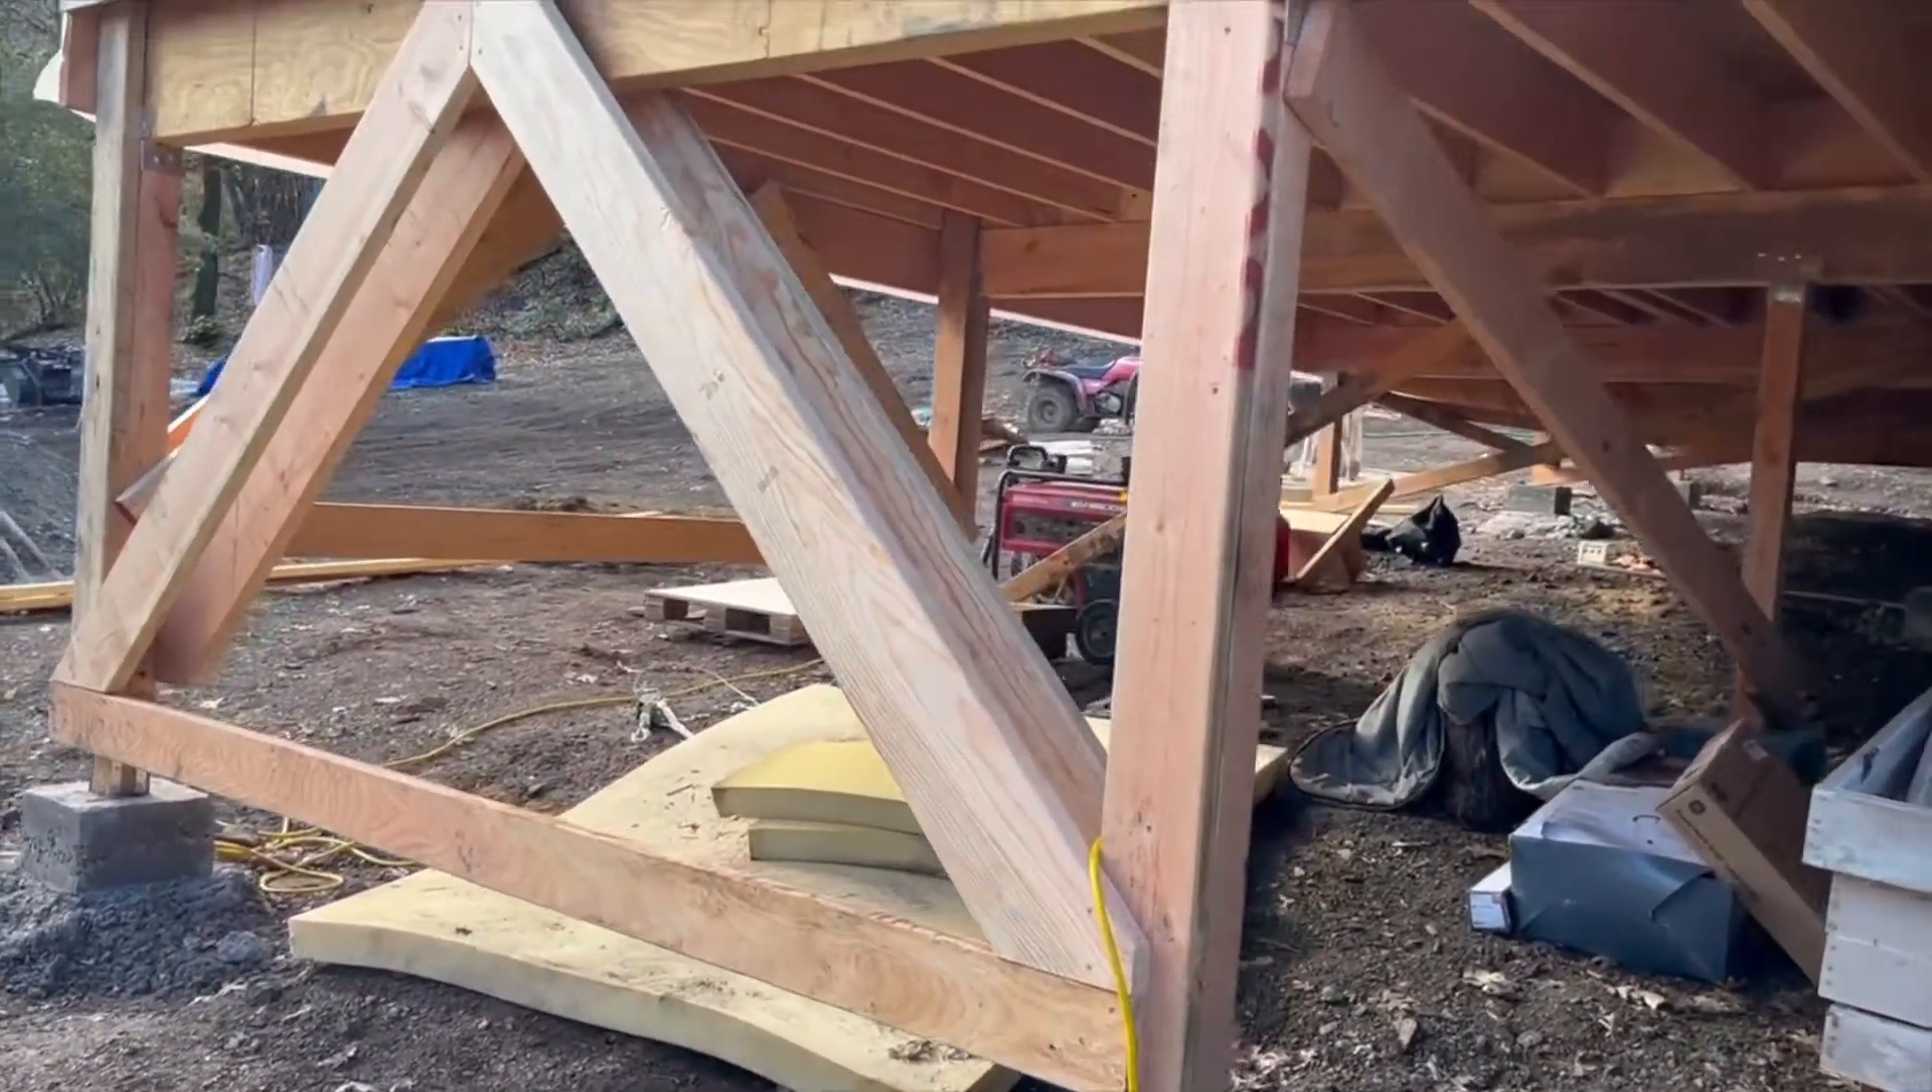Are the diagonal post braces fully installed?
Yes.